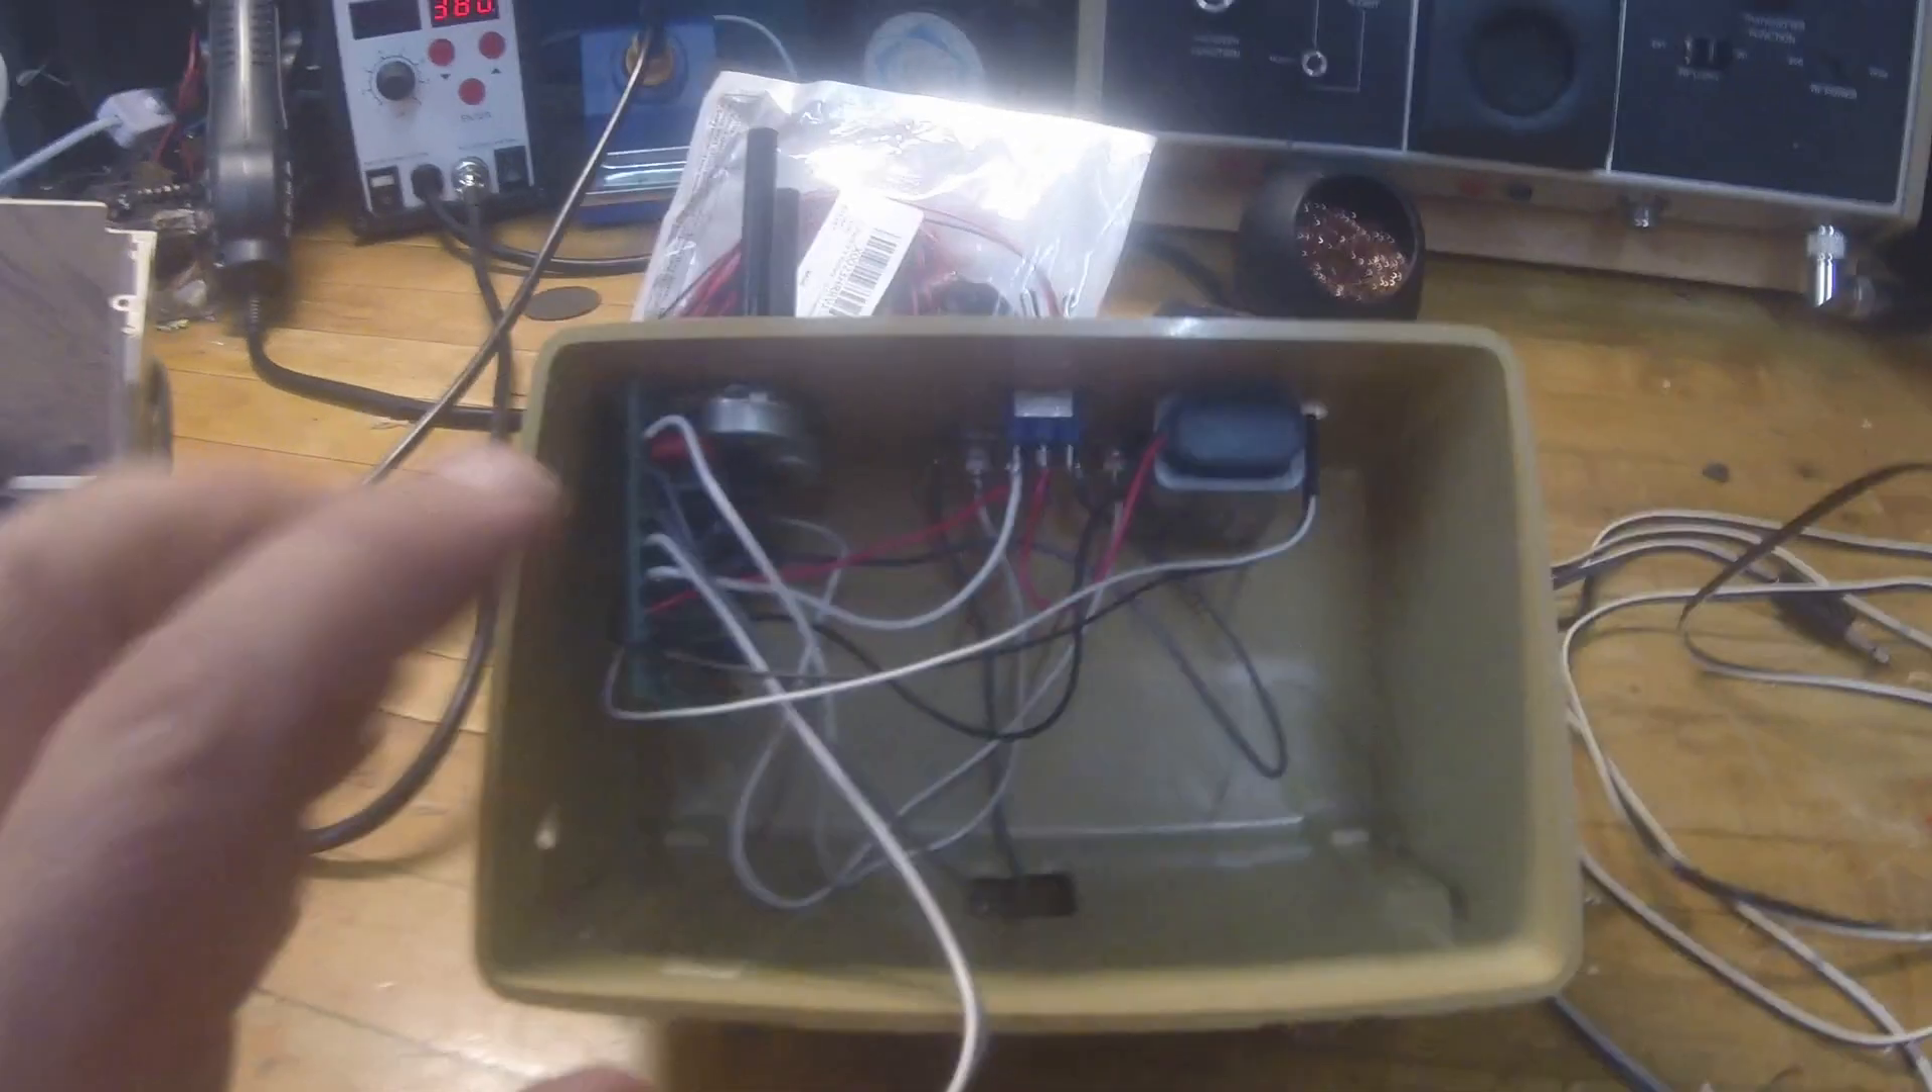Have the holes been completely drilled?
Yes.